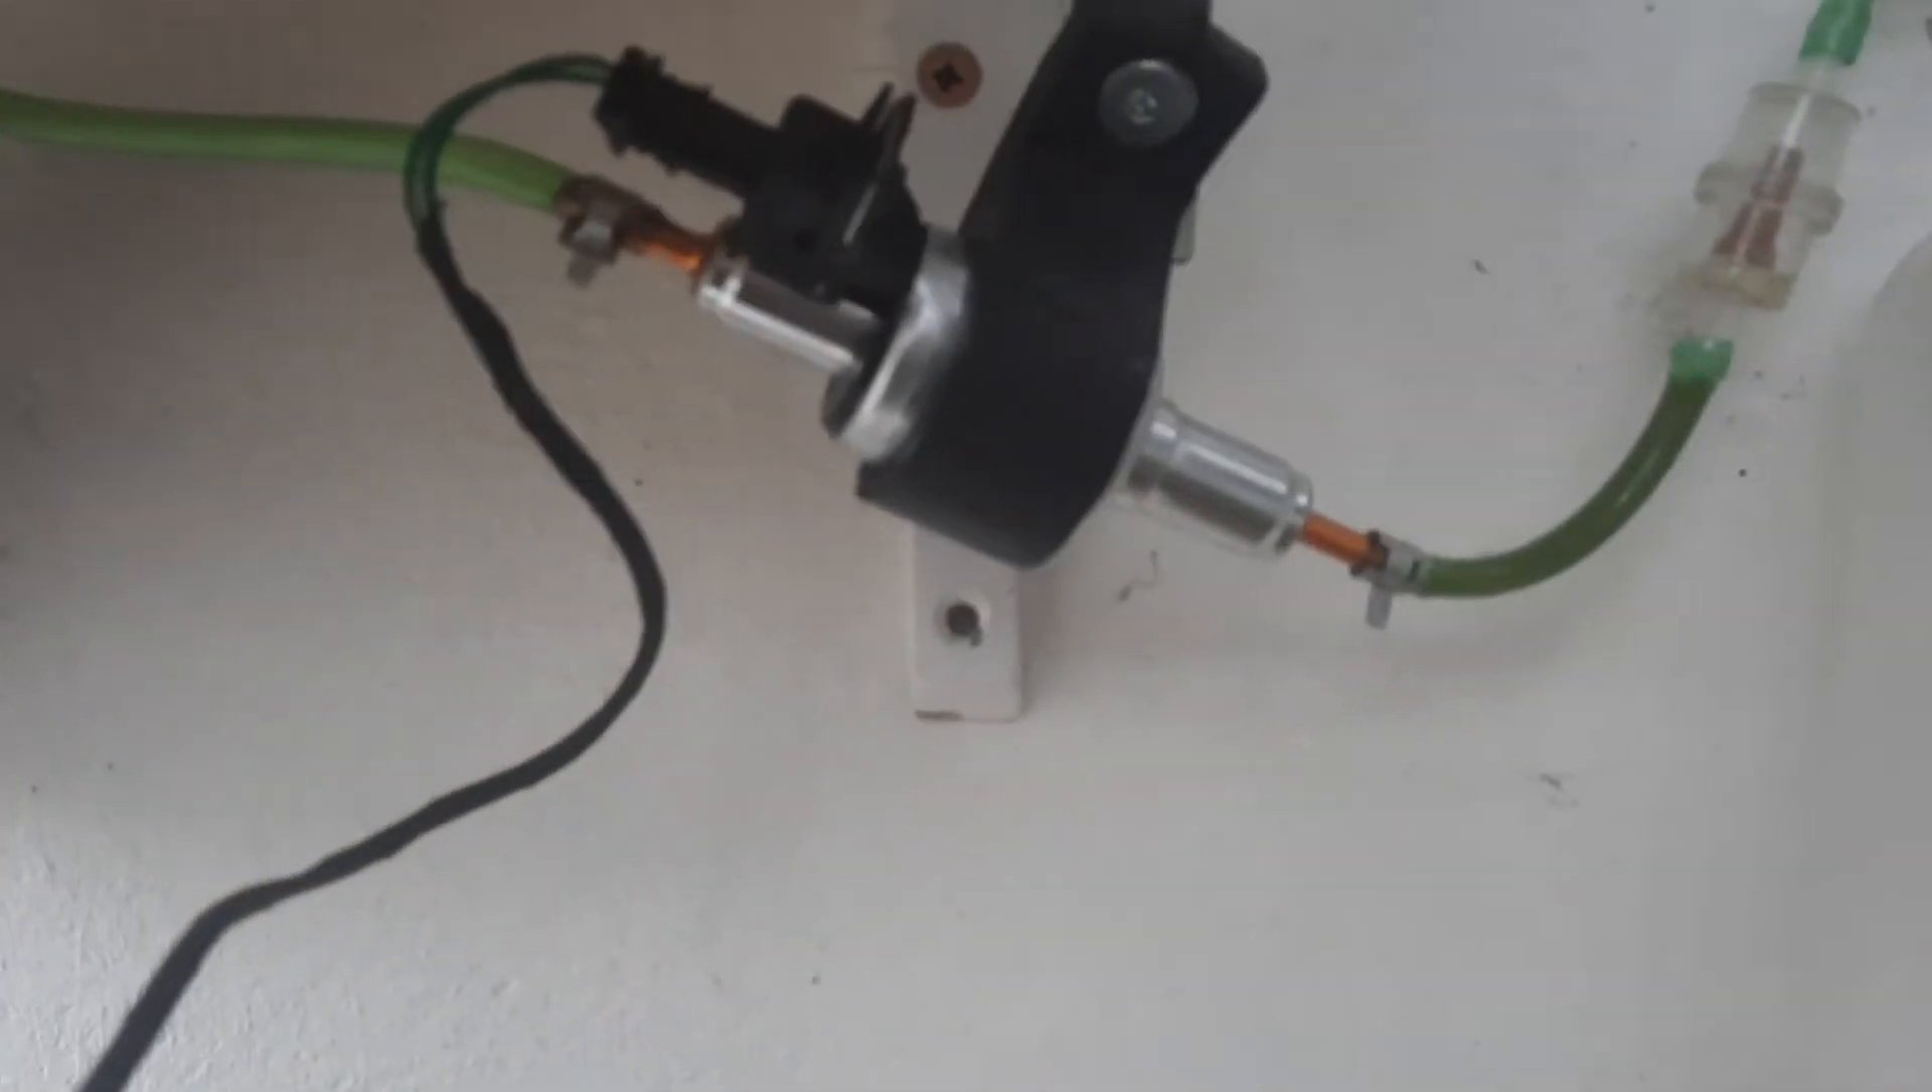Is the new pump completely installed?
Yes.